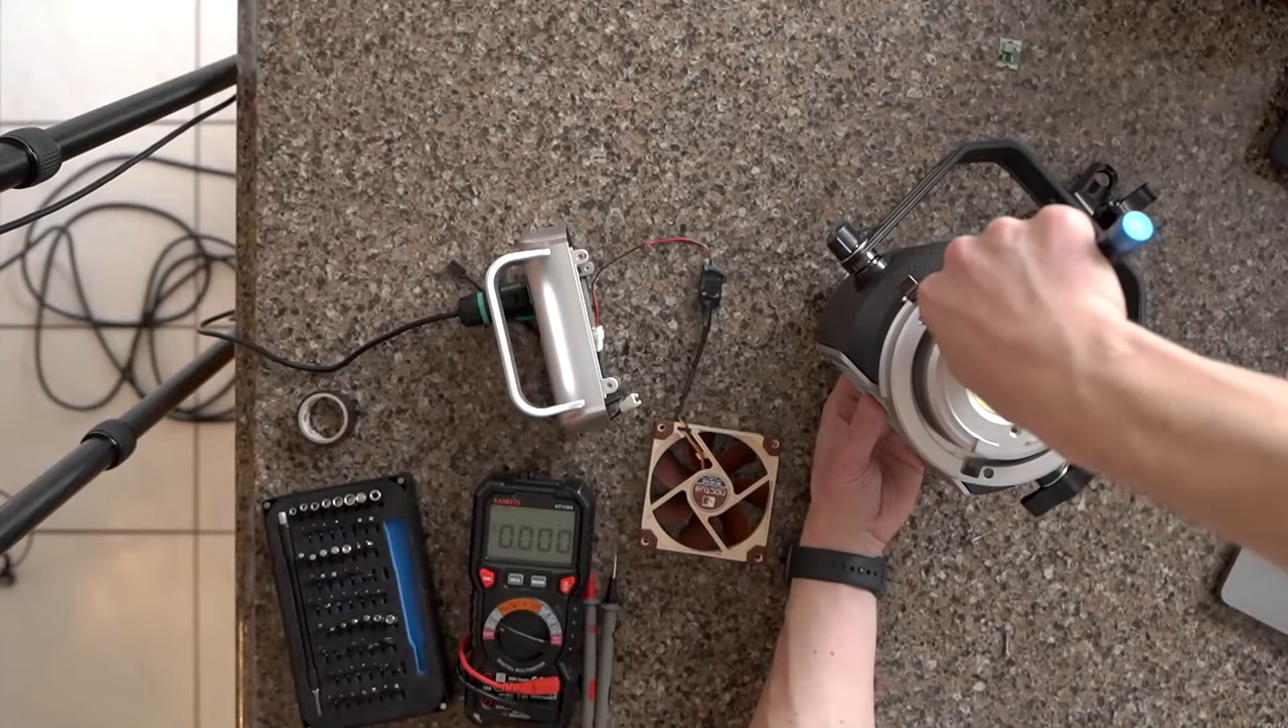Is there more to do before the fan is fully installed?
Yes.